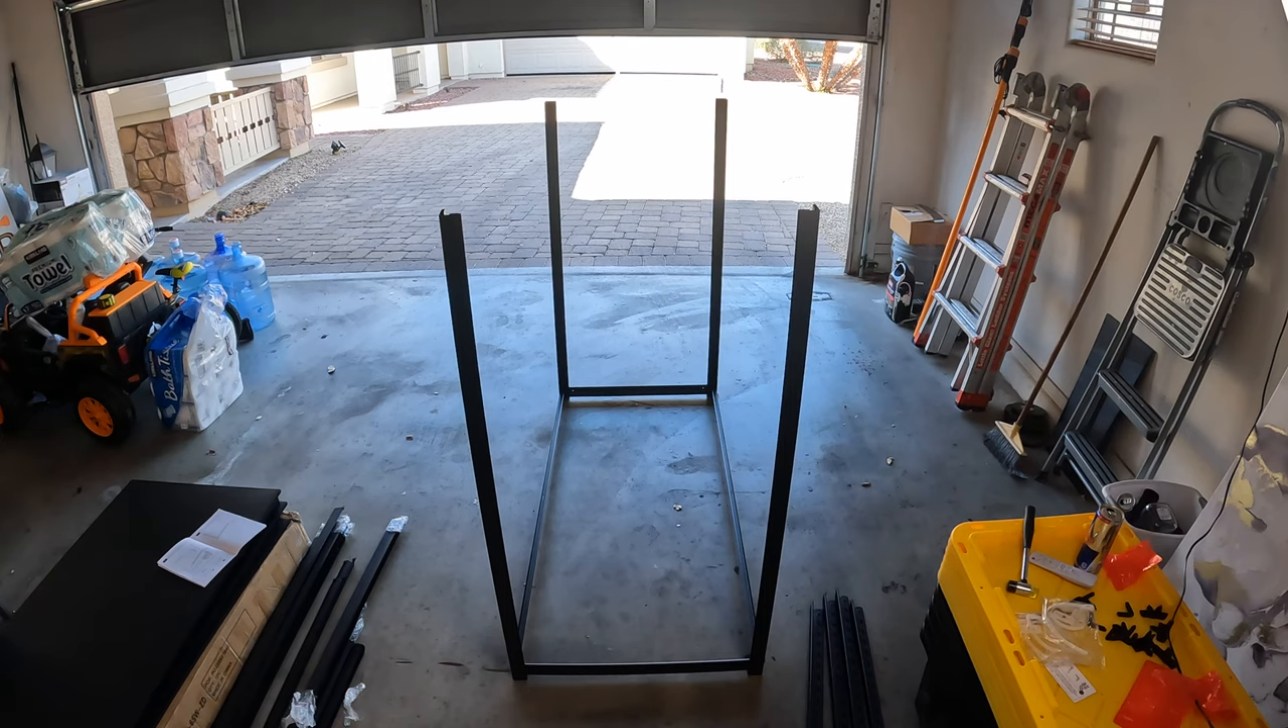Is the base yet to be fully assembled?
No.